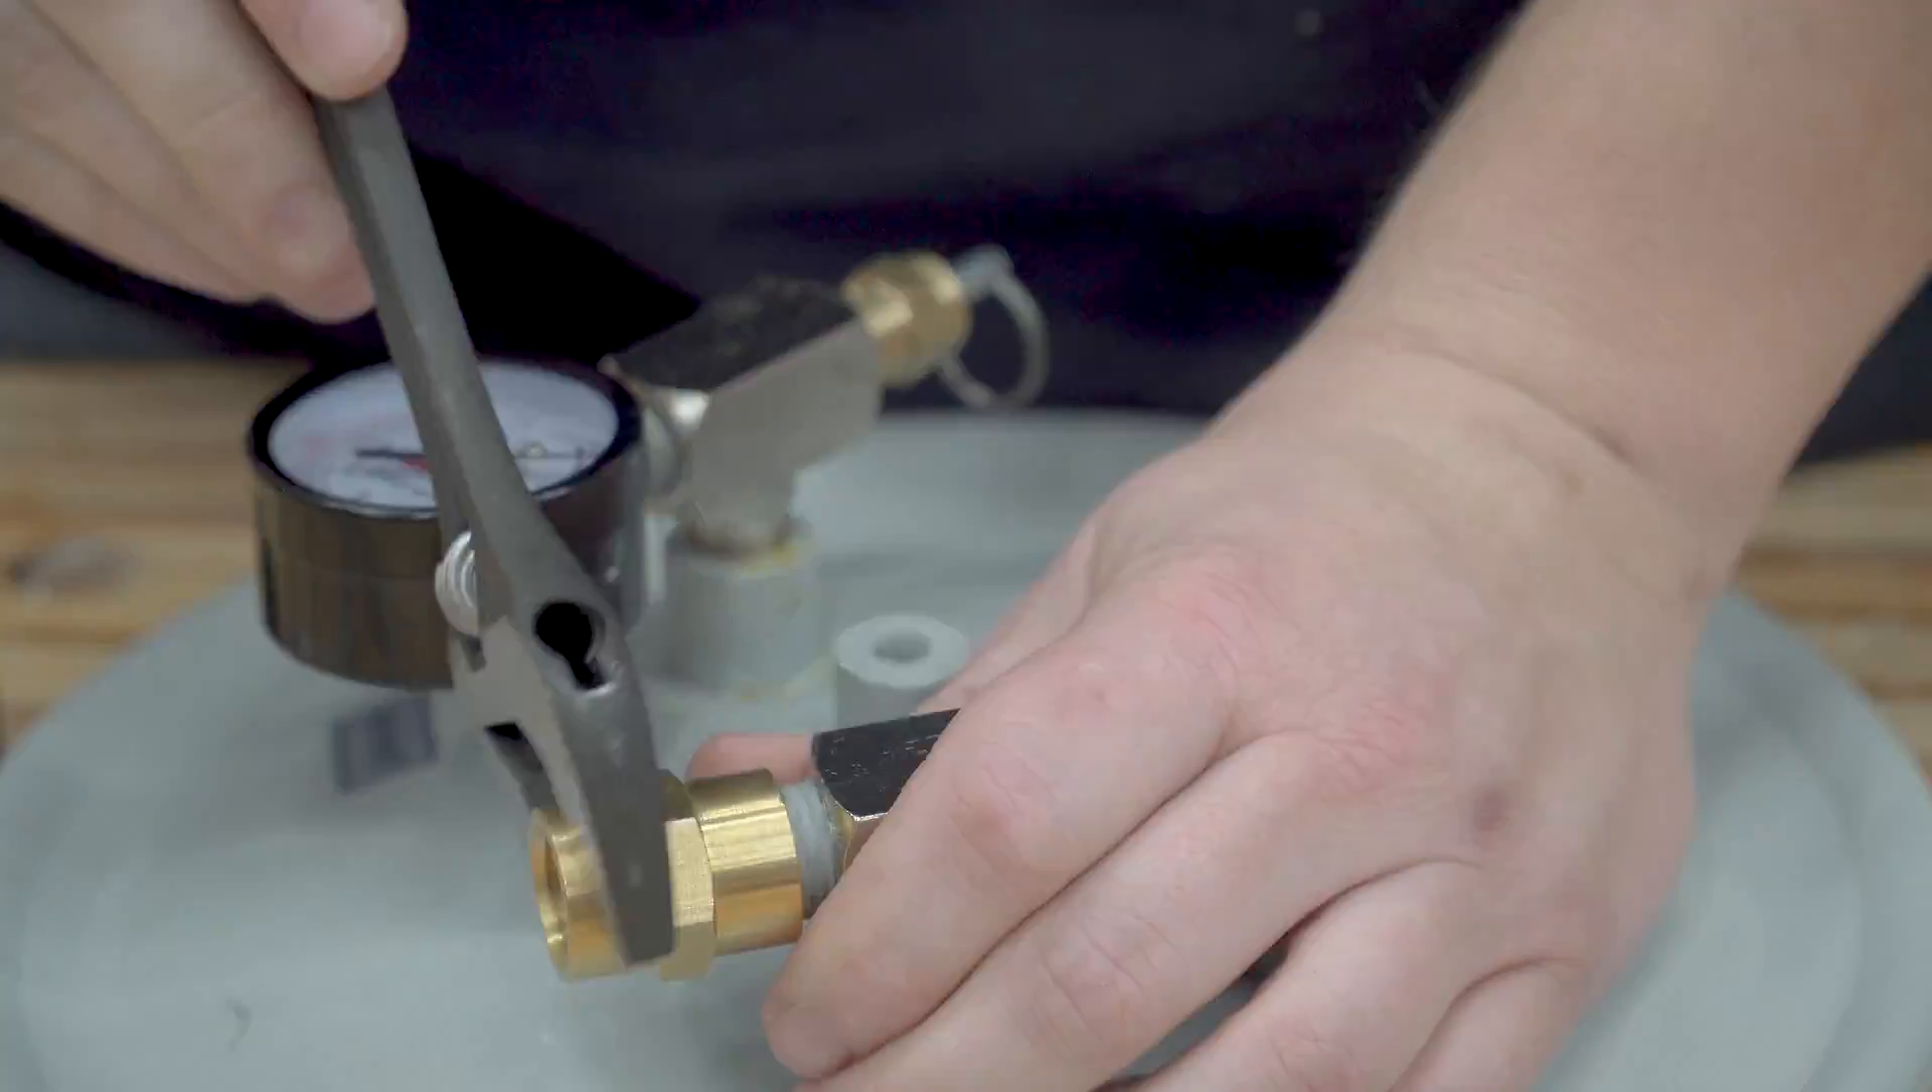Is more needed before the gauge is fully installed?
No.